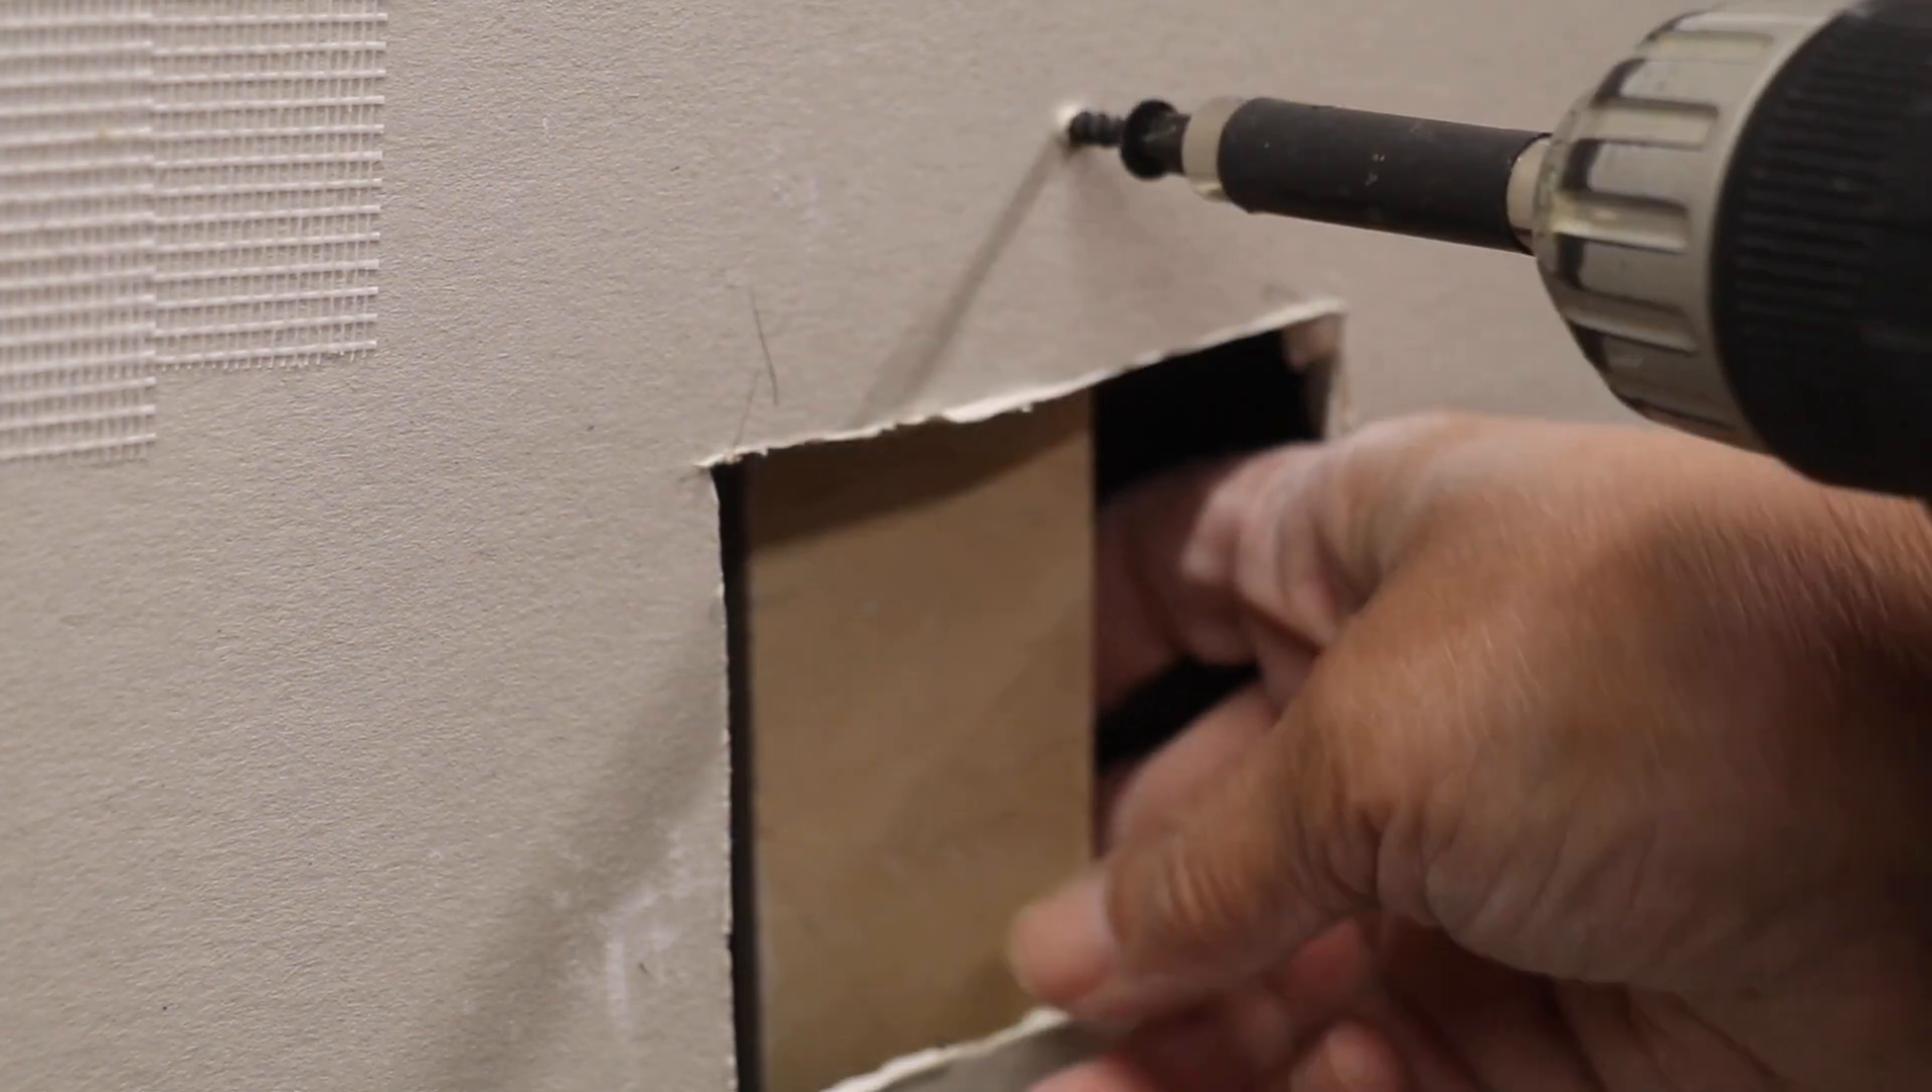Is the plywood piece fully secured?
No.